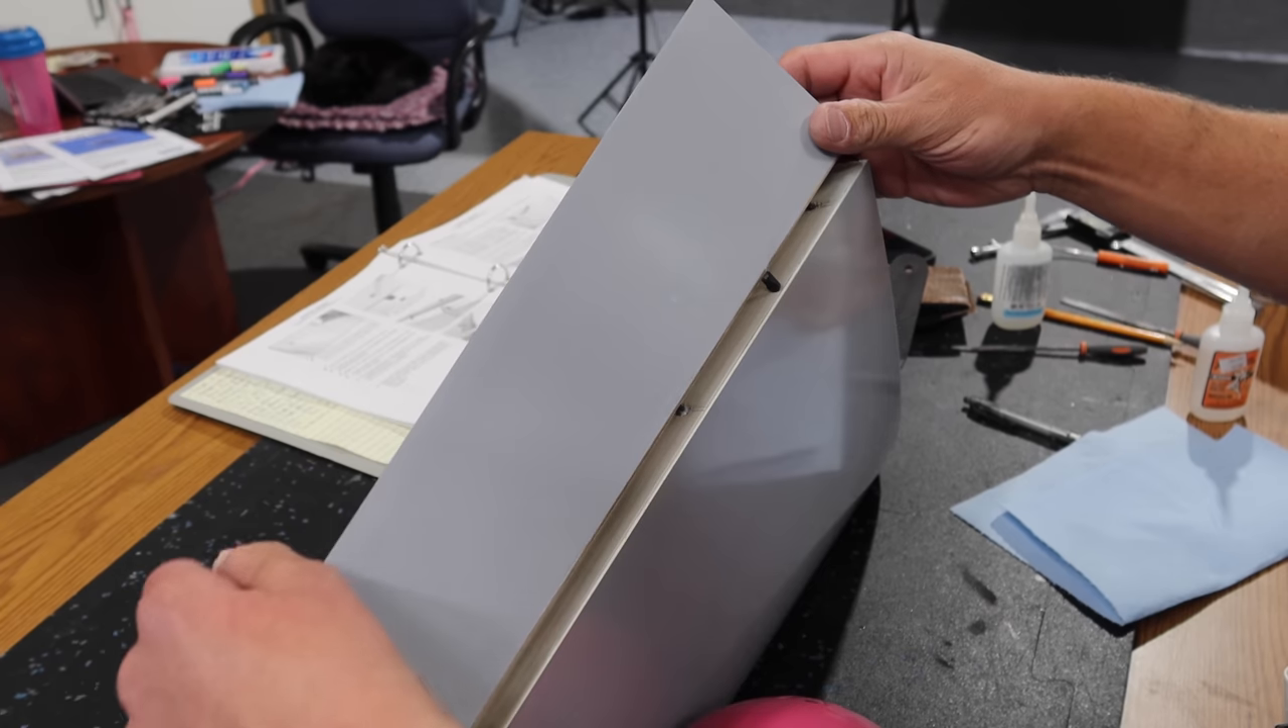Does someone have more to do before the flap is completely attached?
Yes.